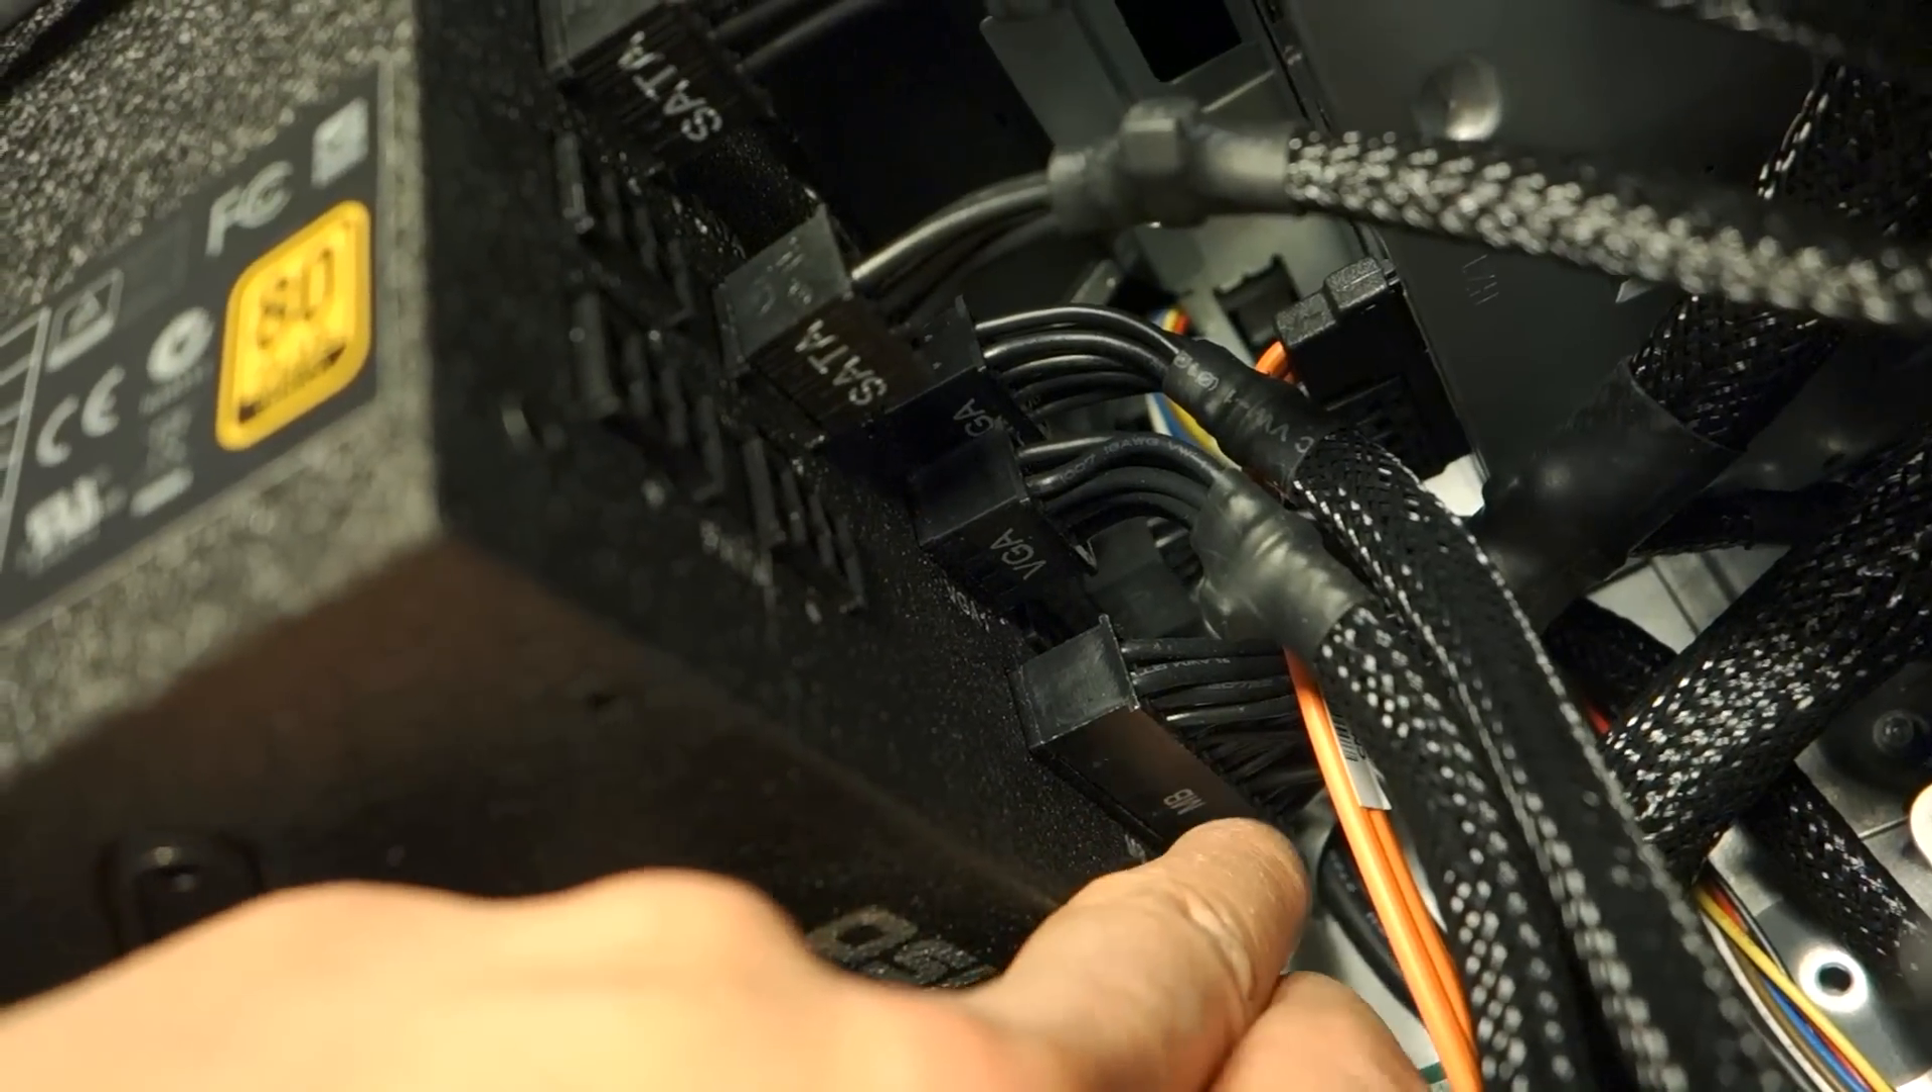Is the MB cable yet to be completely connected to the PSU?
No.